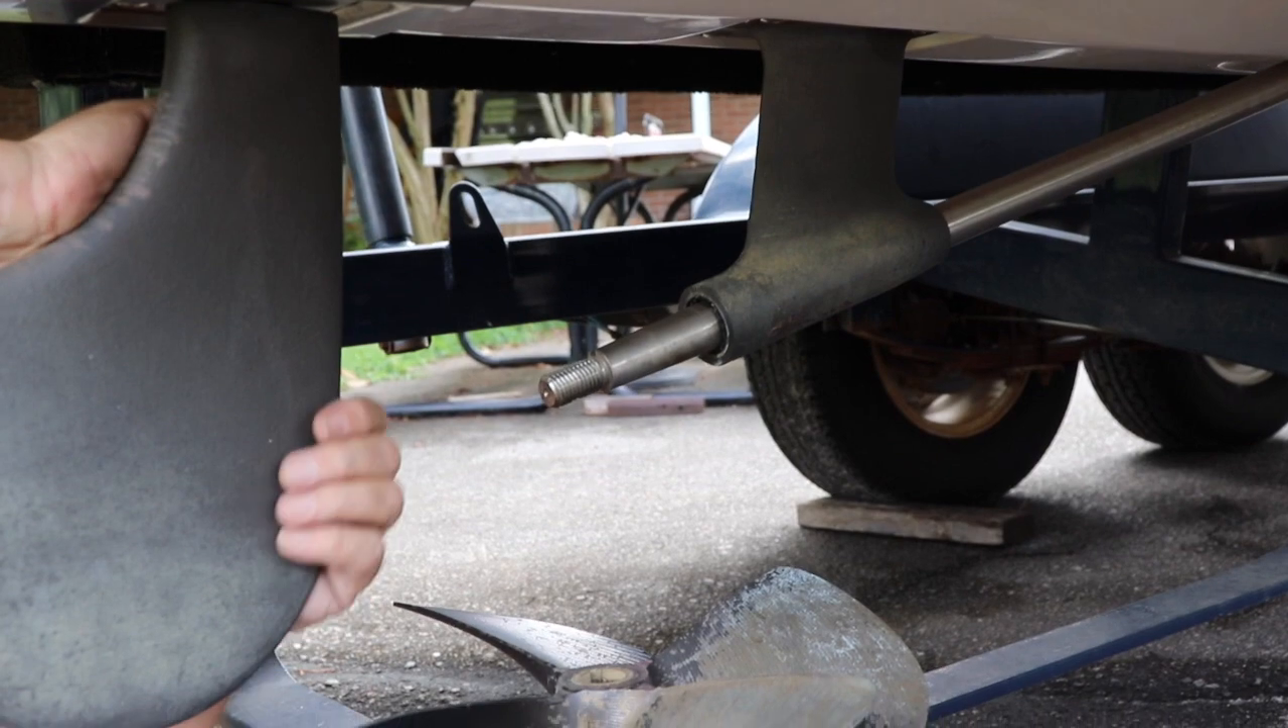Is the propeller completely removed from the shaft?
Yes.